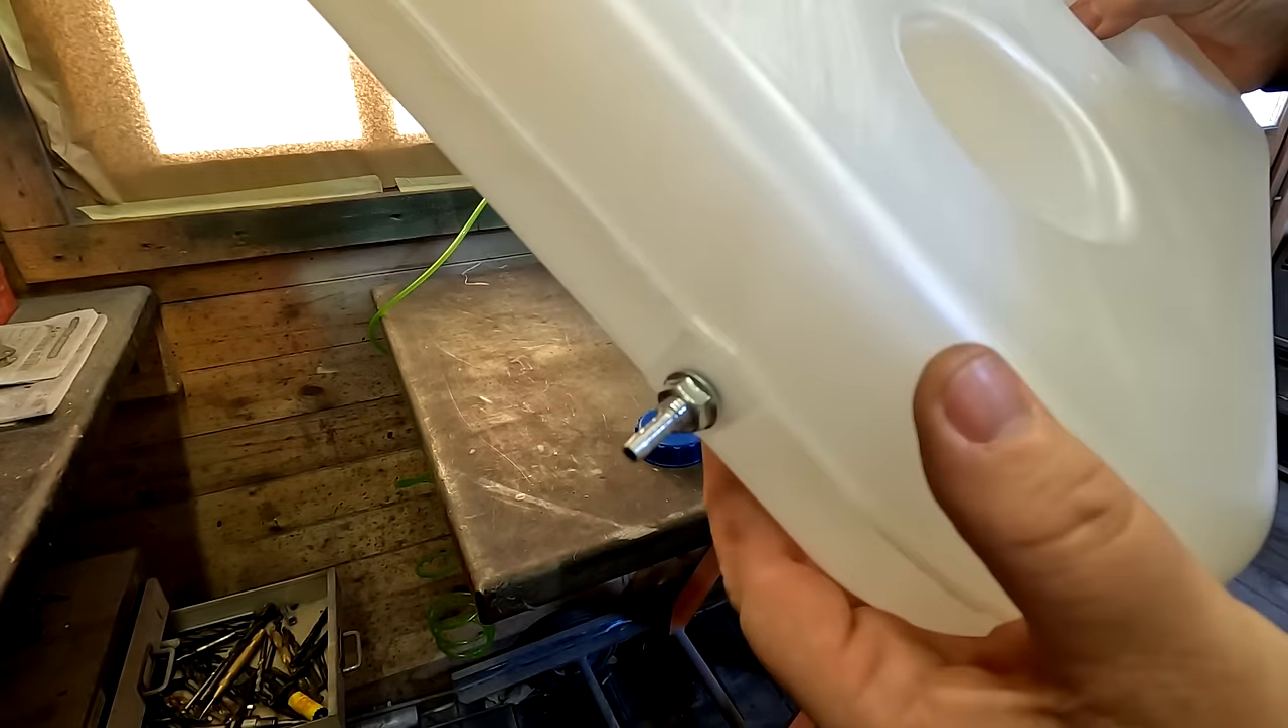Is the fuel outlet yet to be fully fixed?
No.